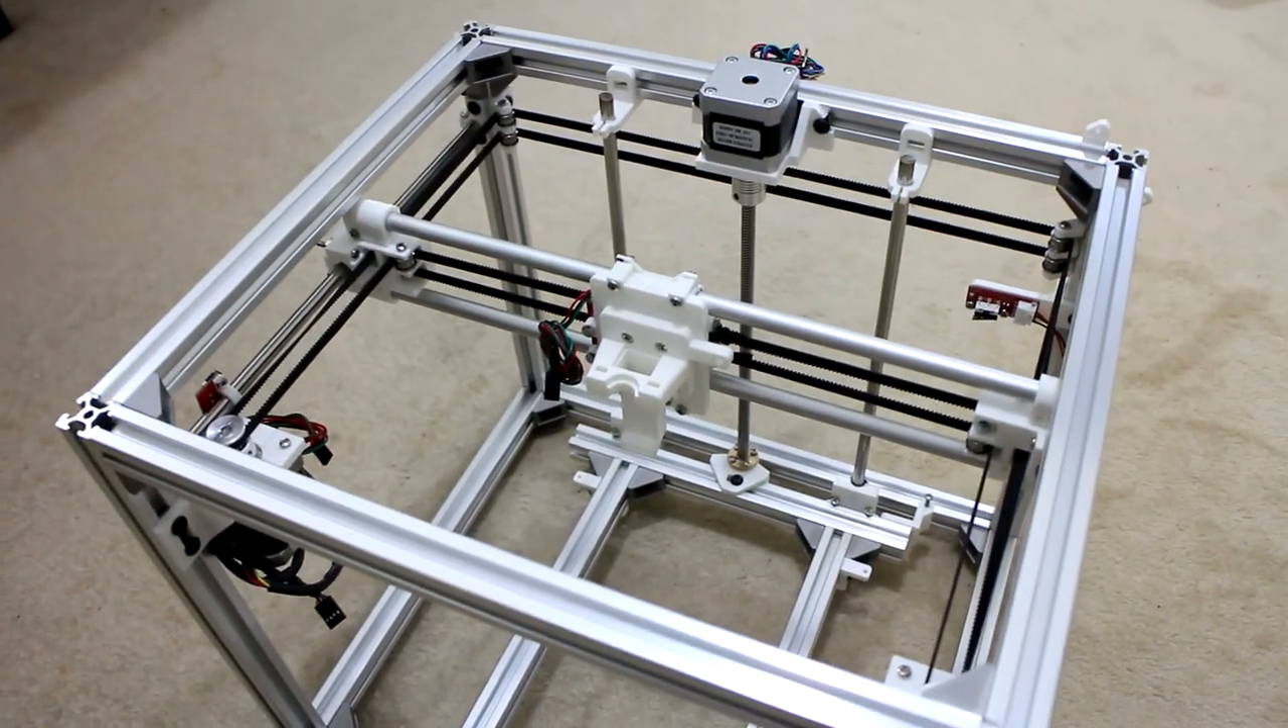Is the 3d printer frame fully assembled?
Yes.